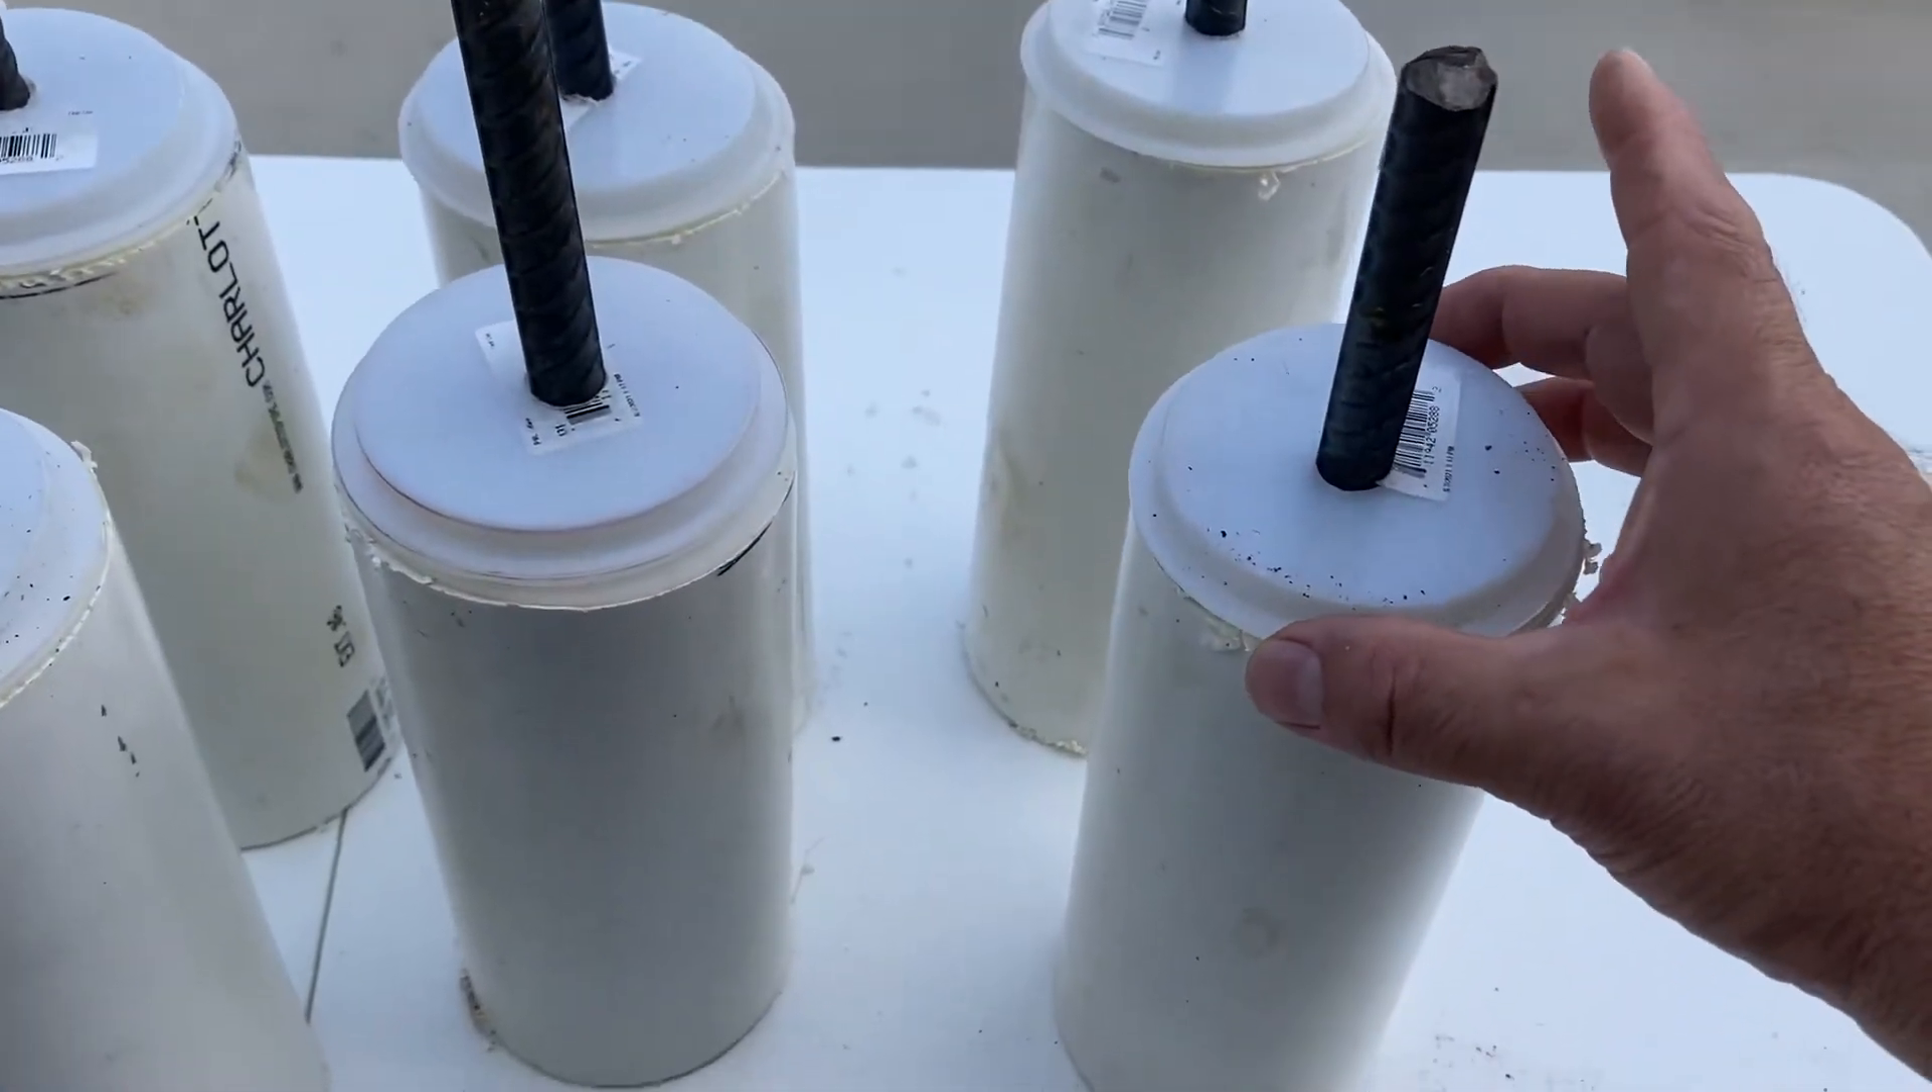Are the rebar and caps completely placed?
Yes.